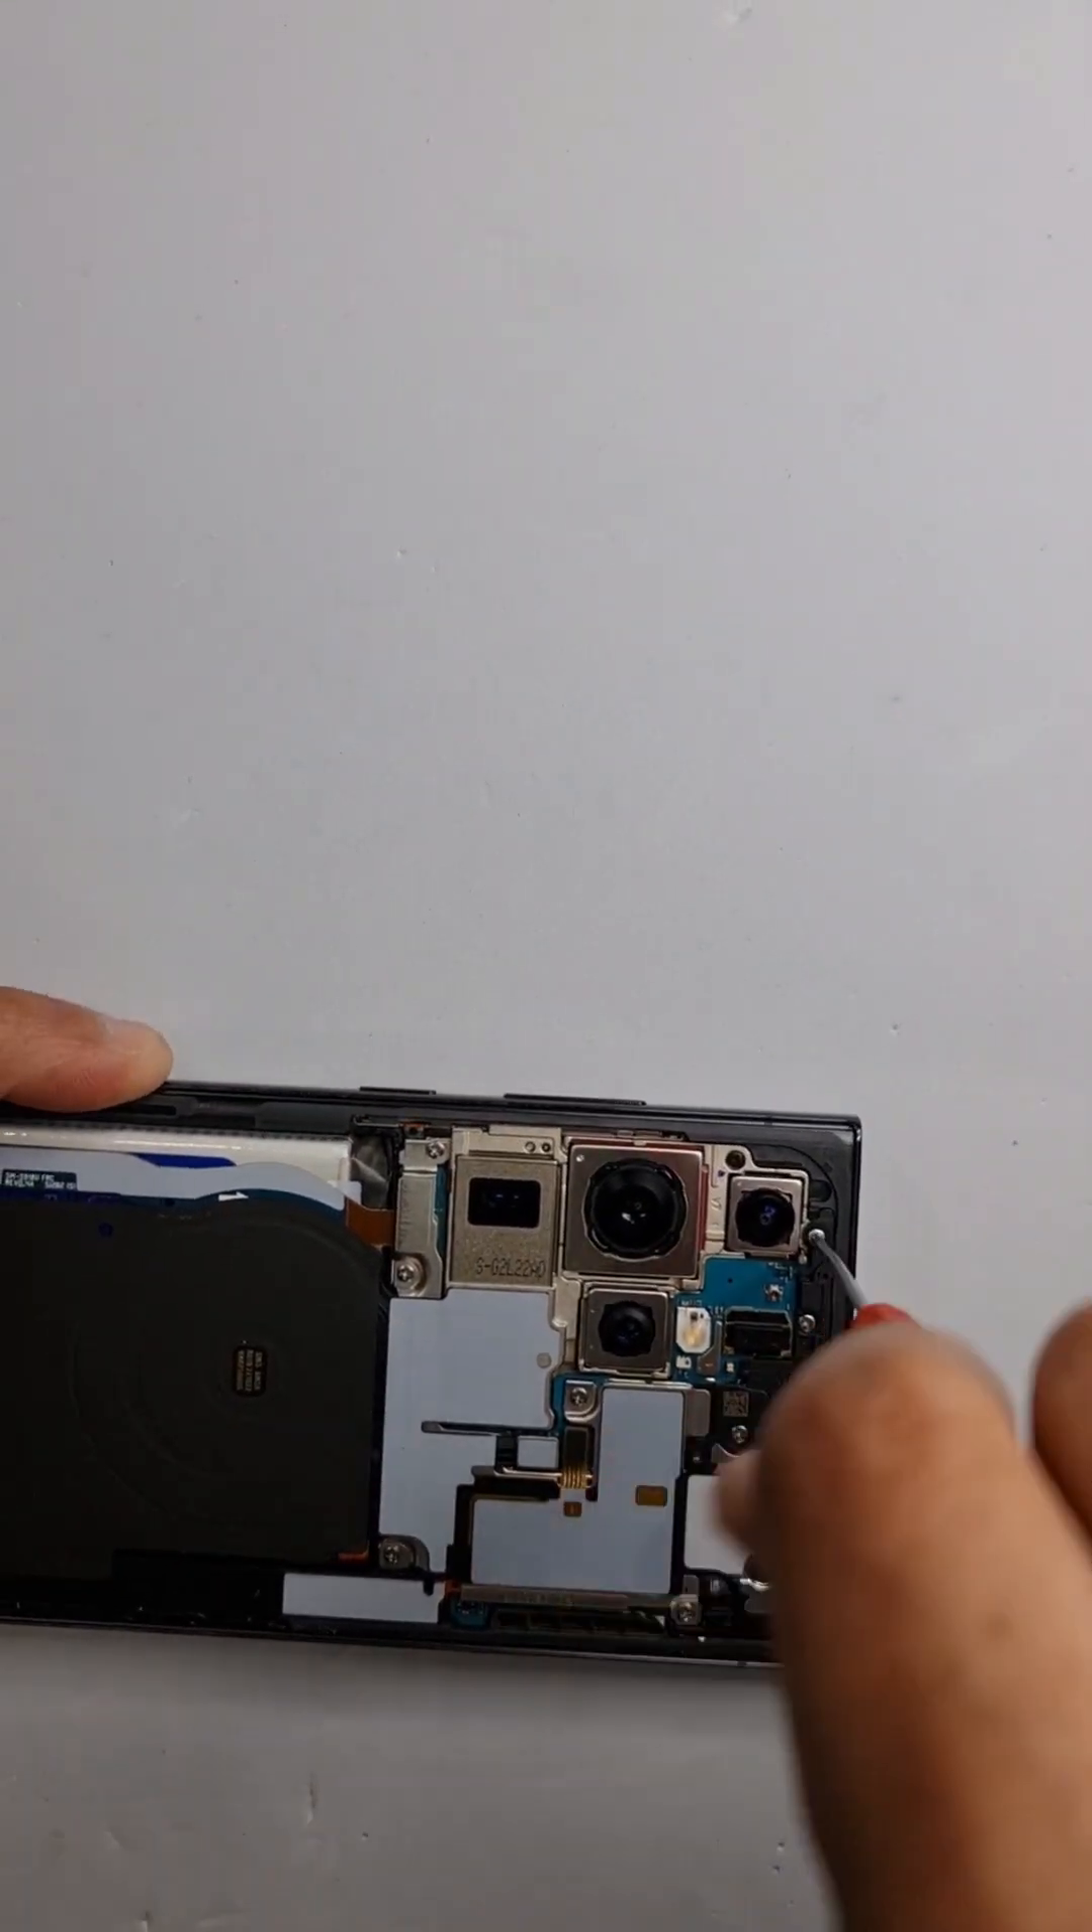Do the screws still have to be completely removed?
Yes.